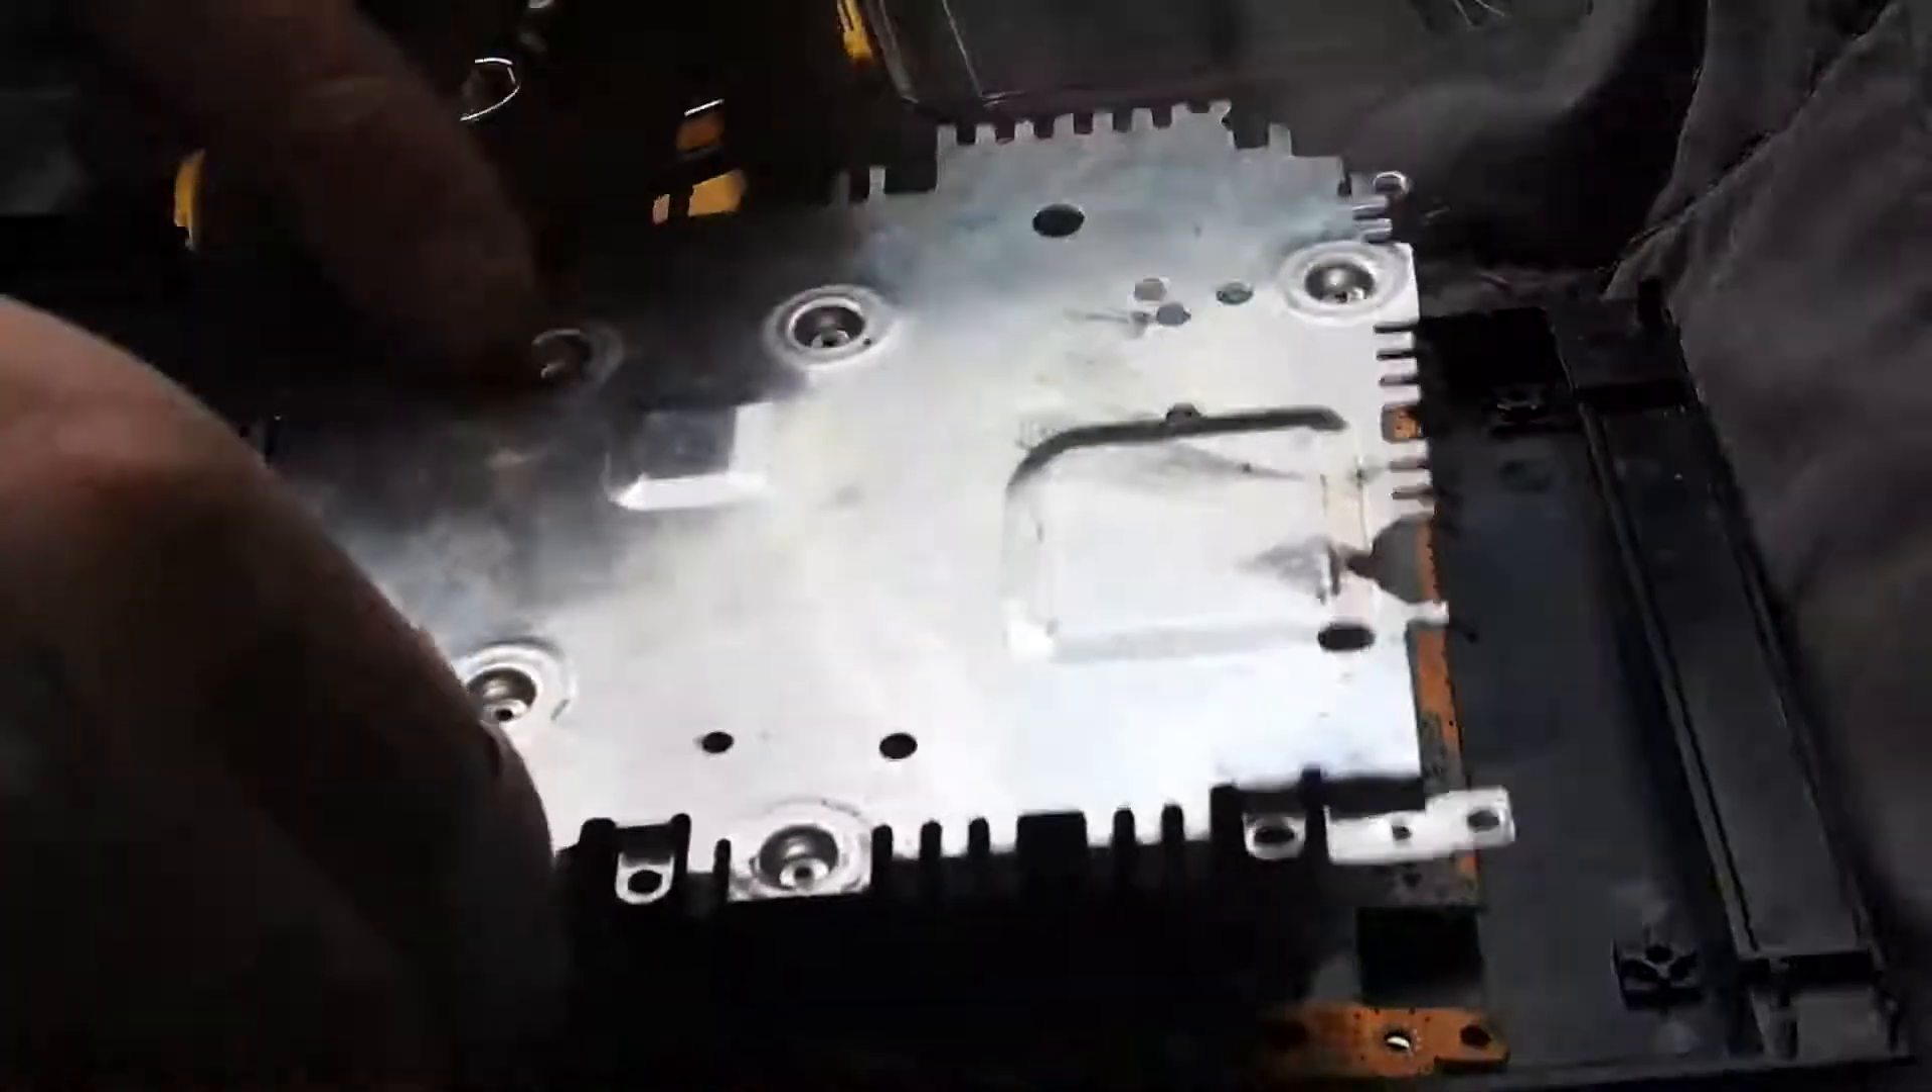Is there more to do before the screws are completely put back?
Yes.